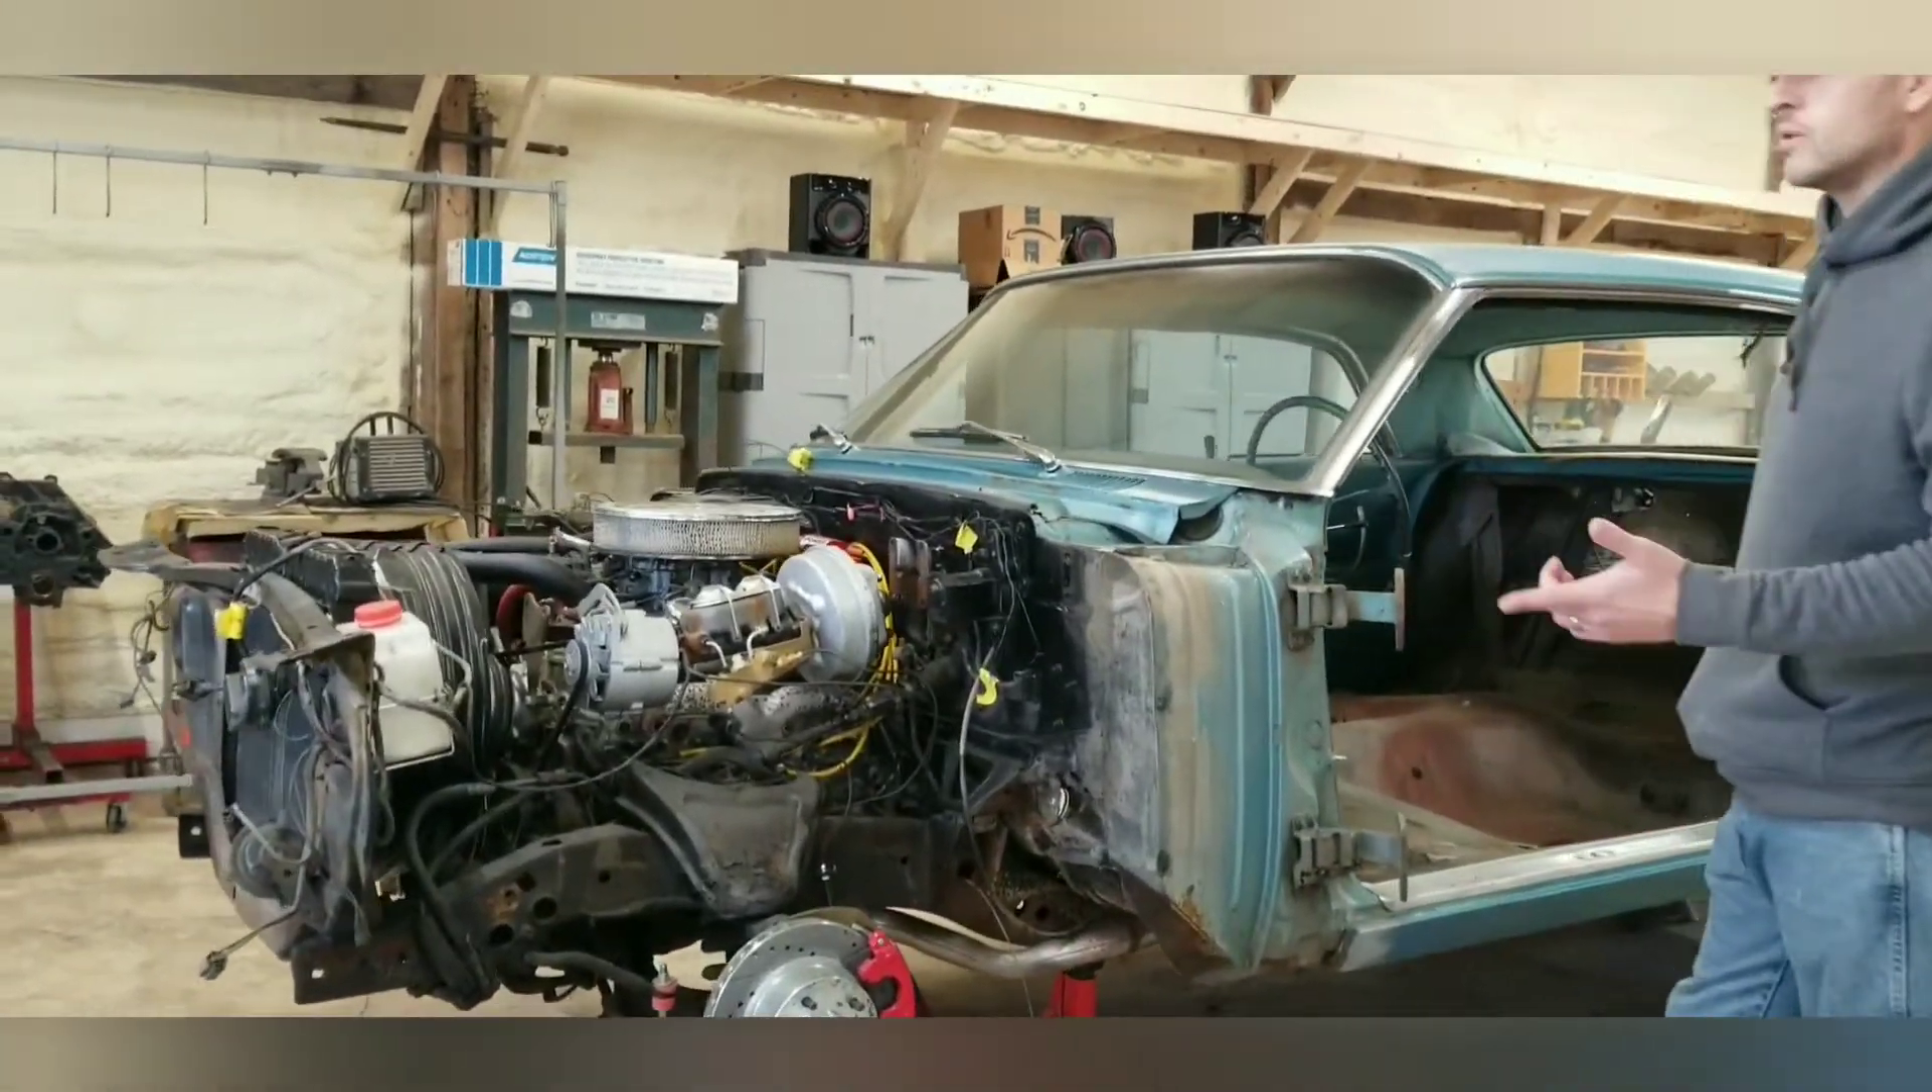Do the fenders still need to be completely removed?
No.